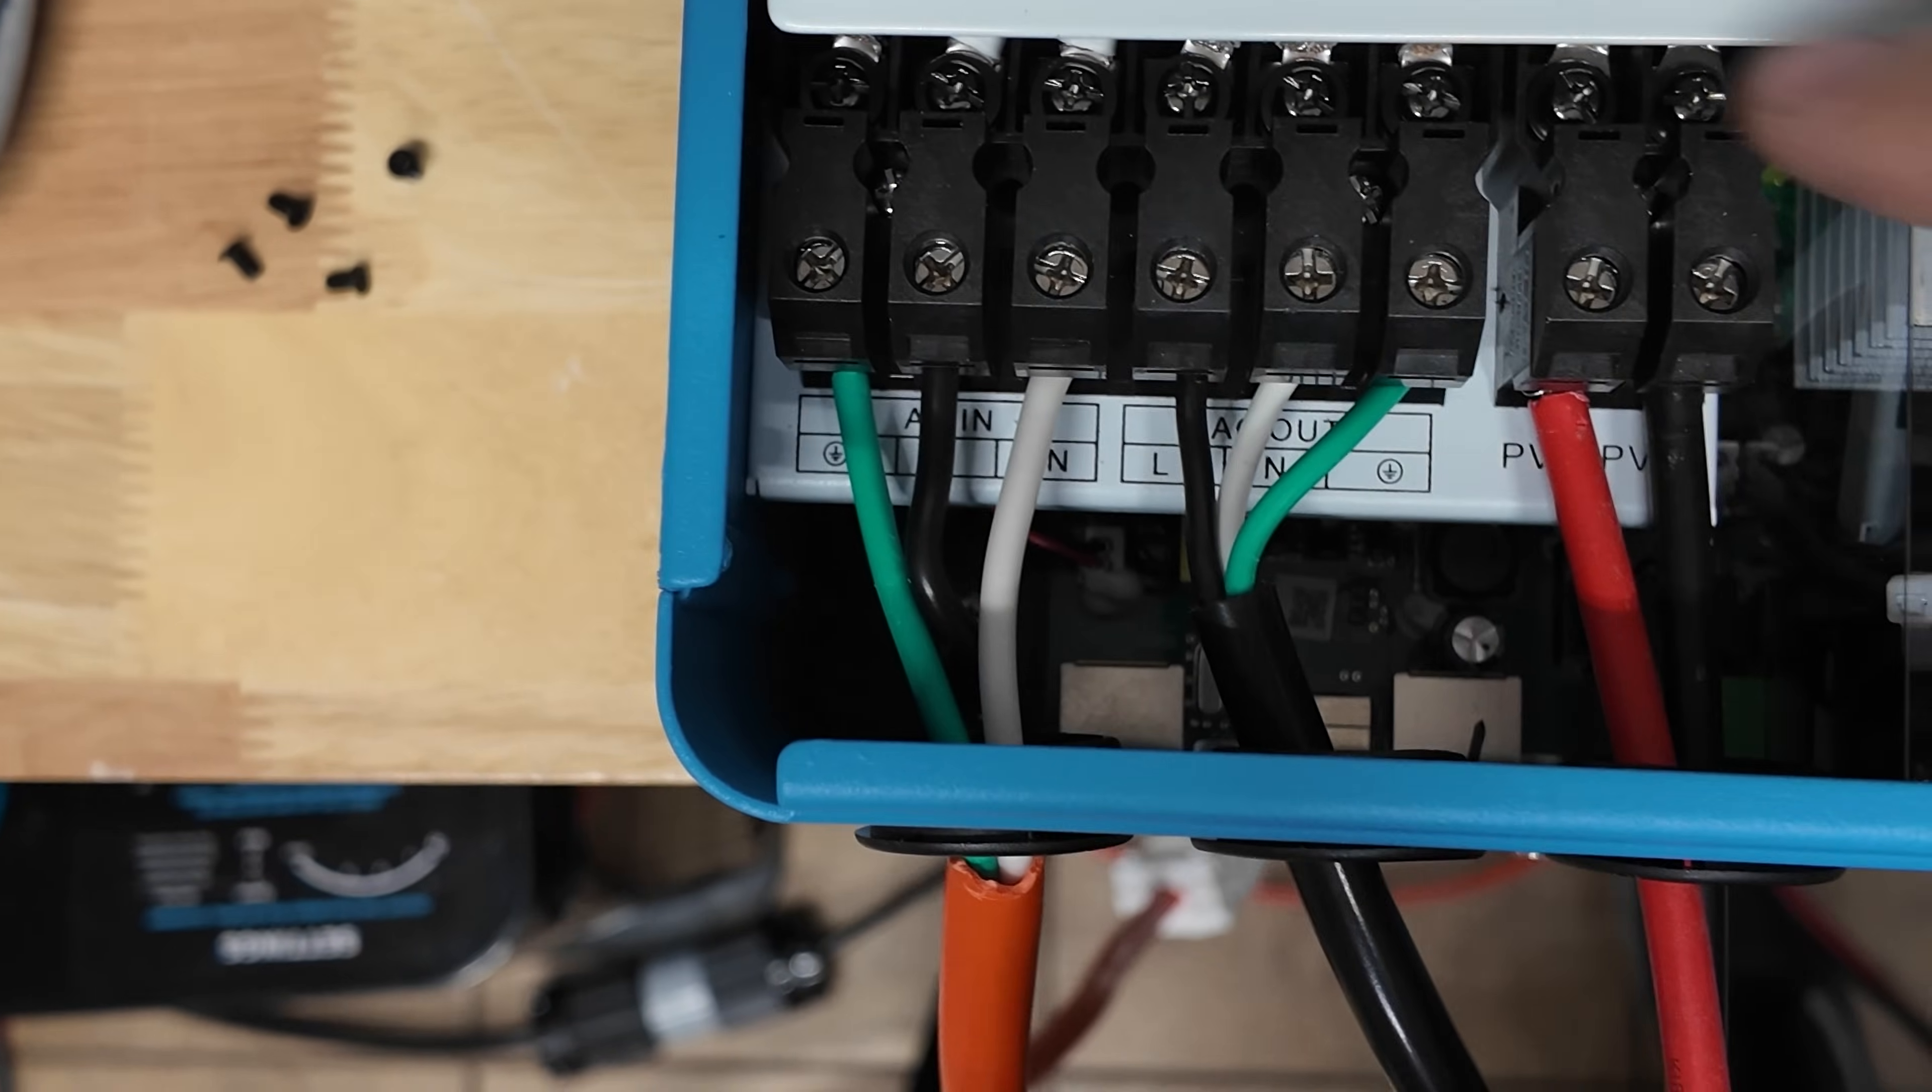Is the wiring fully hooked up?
Yes.